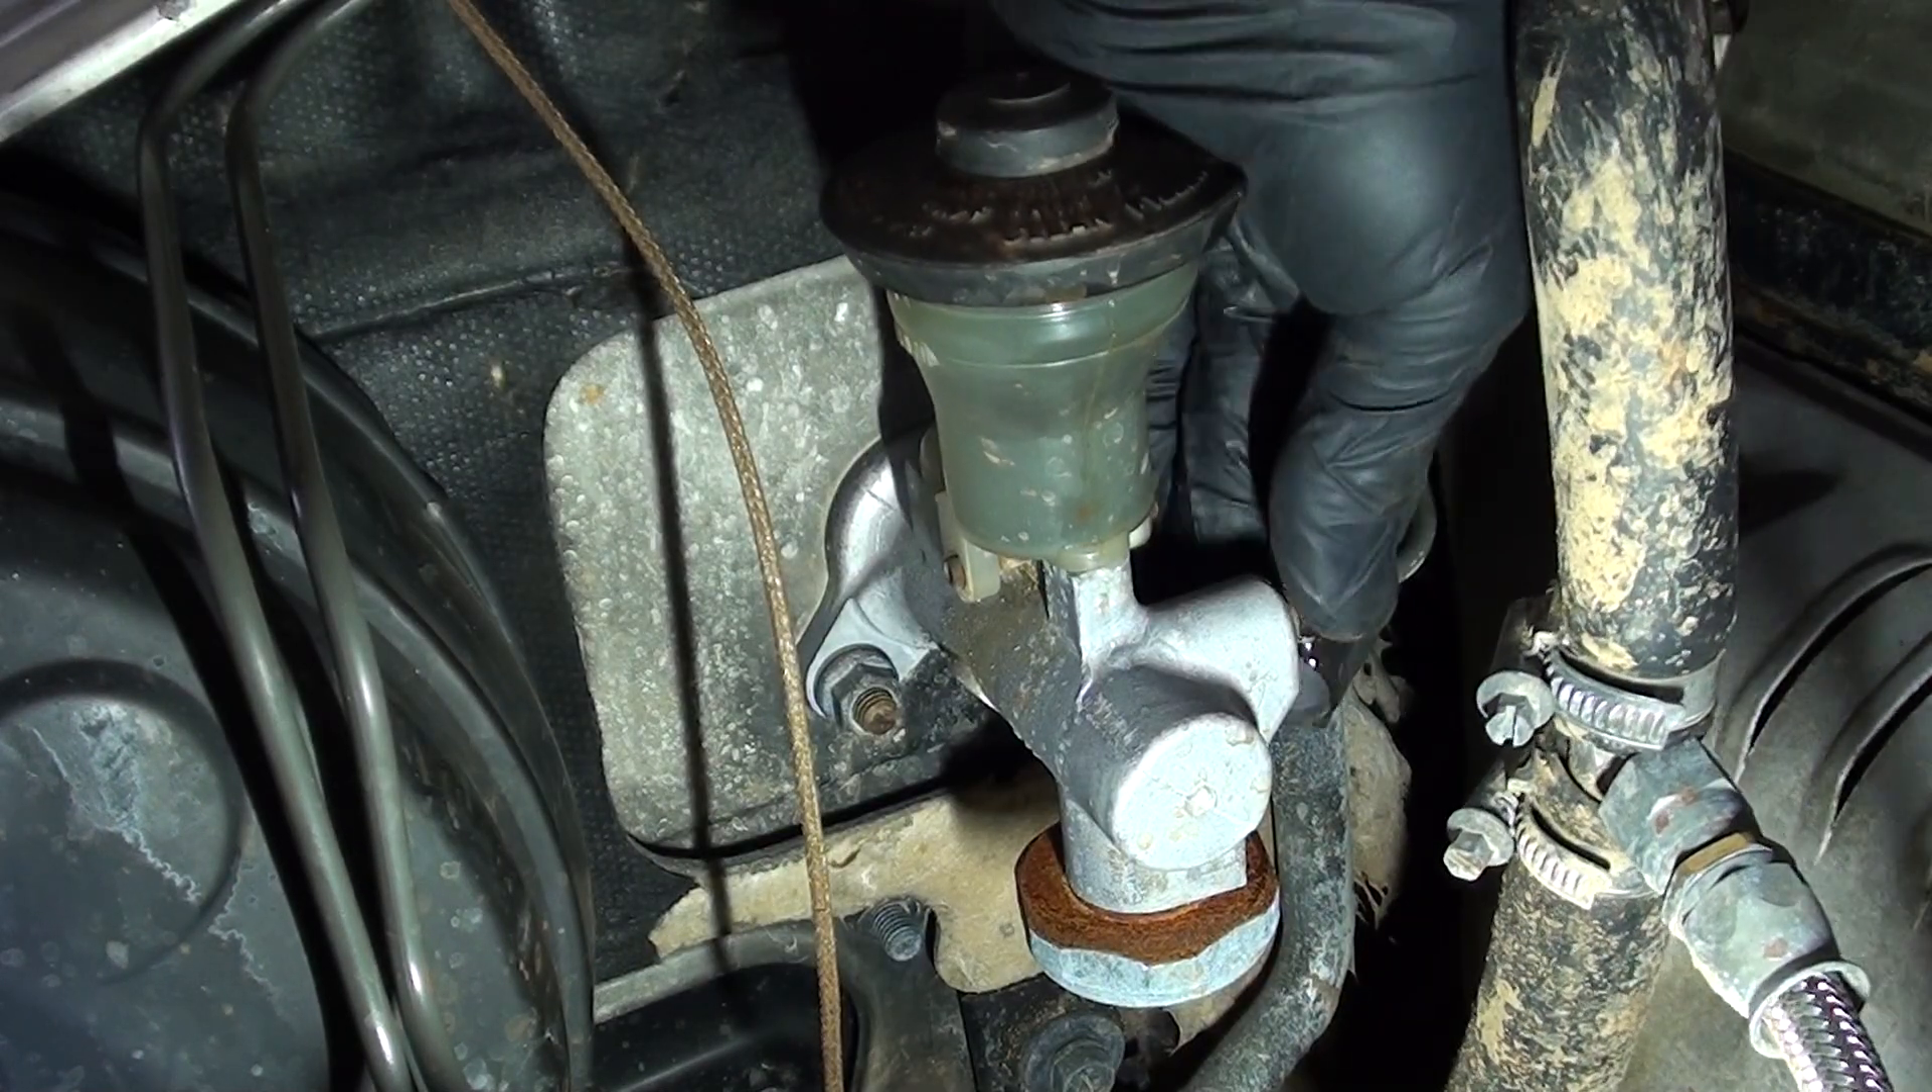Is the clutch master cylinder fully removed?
No.